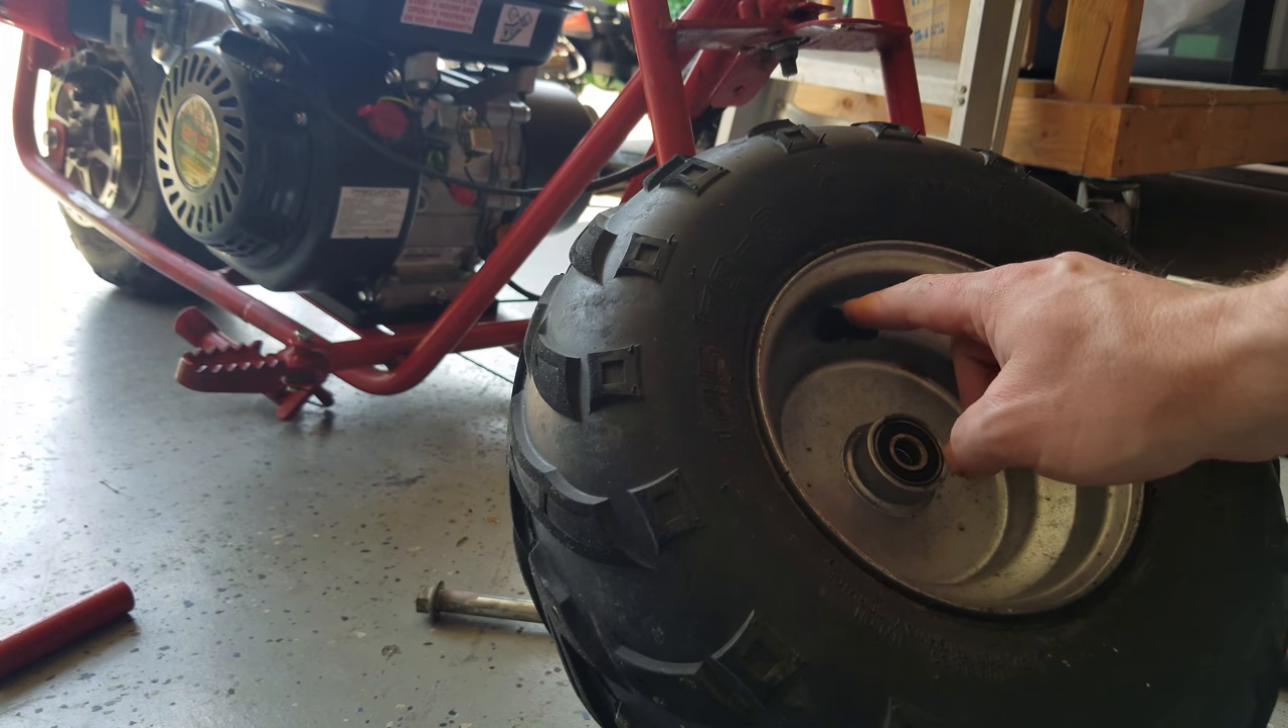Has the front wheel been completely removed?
Yes.